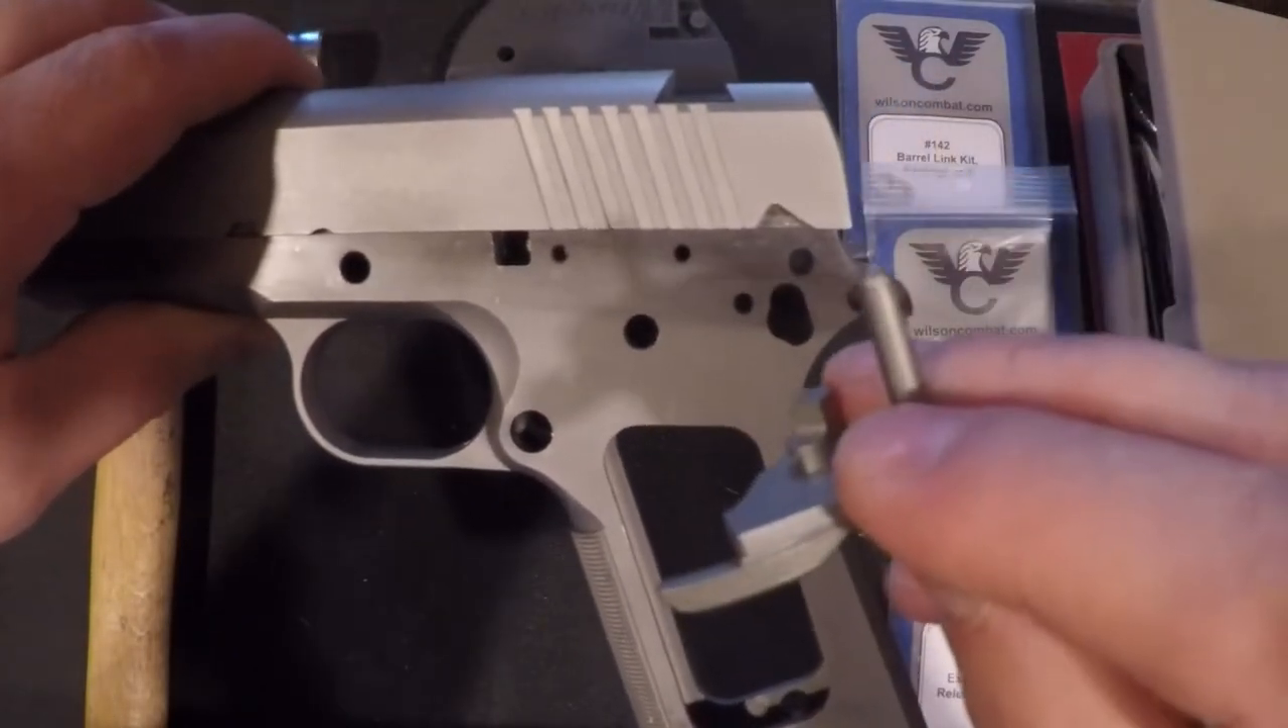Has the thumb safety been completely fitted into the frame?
No.